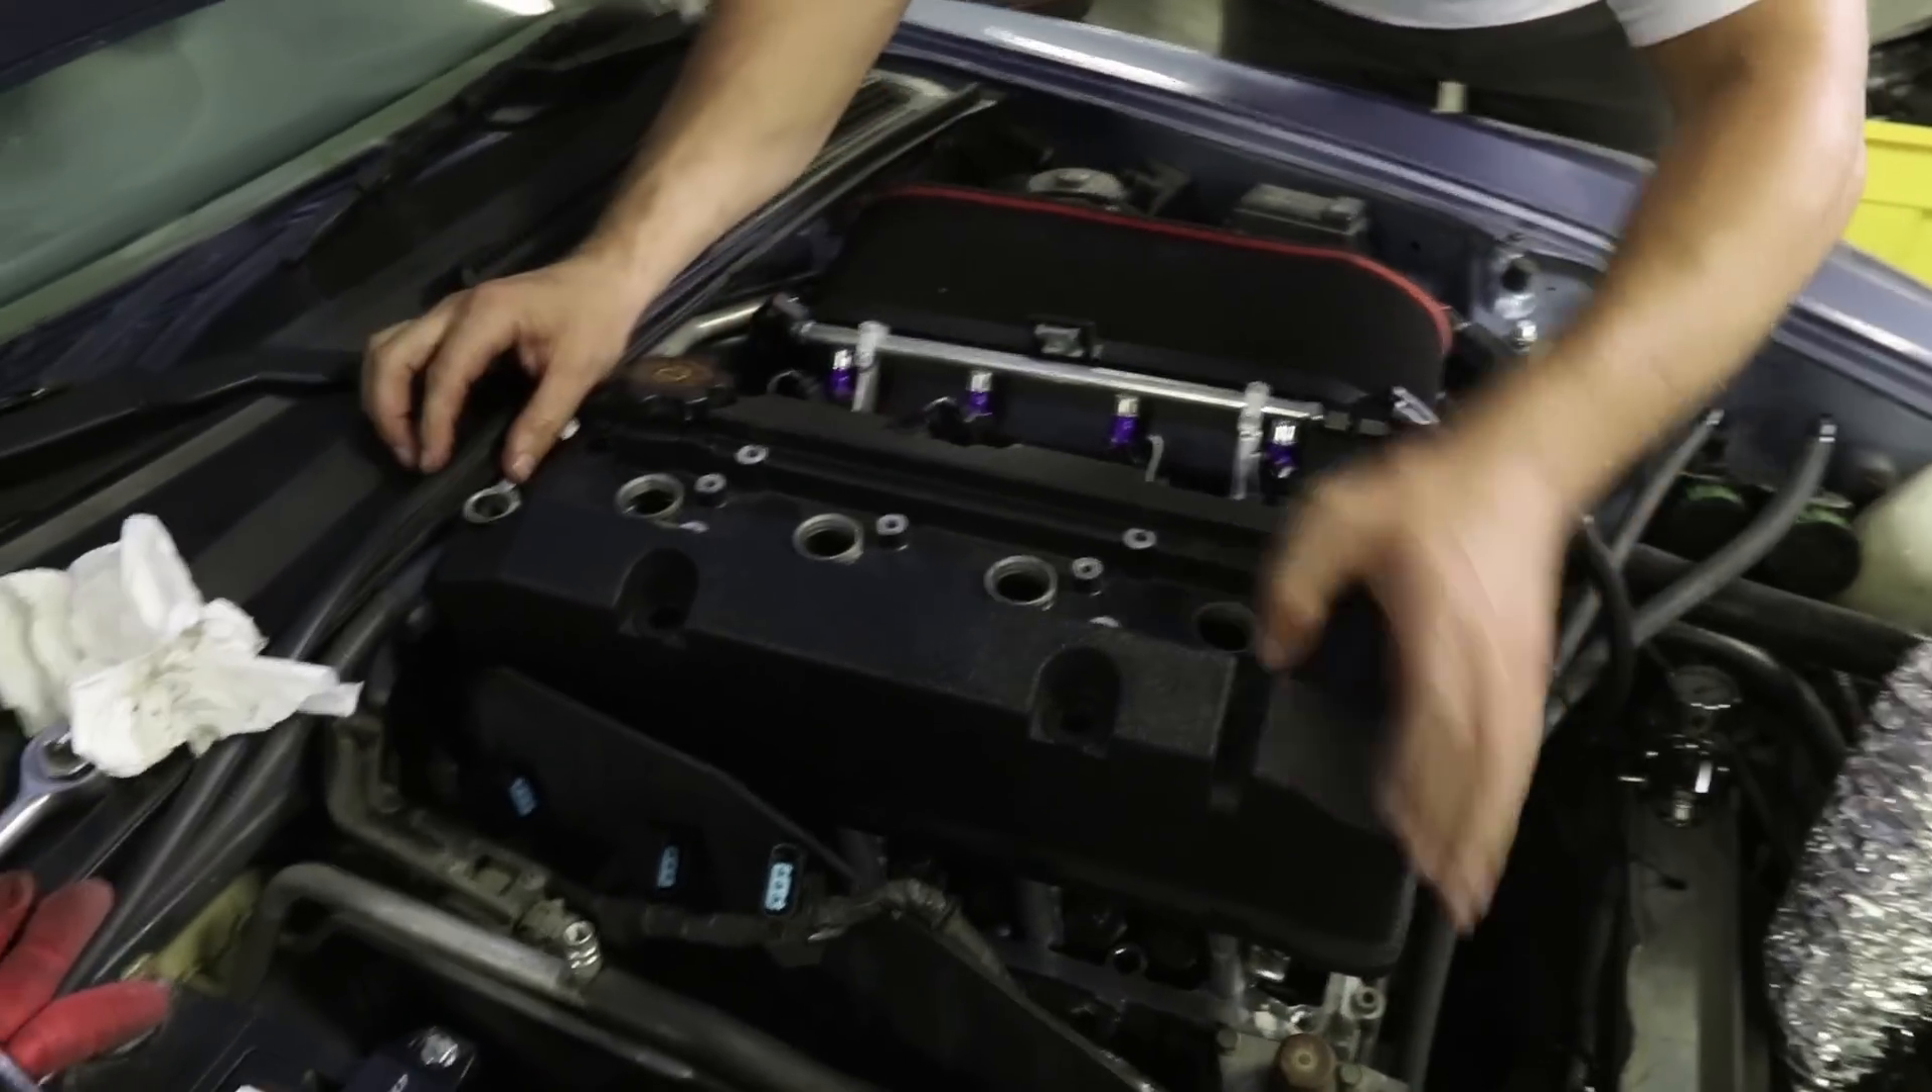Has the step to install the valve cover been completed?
No.